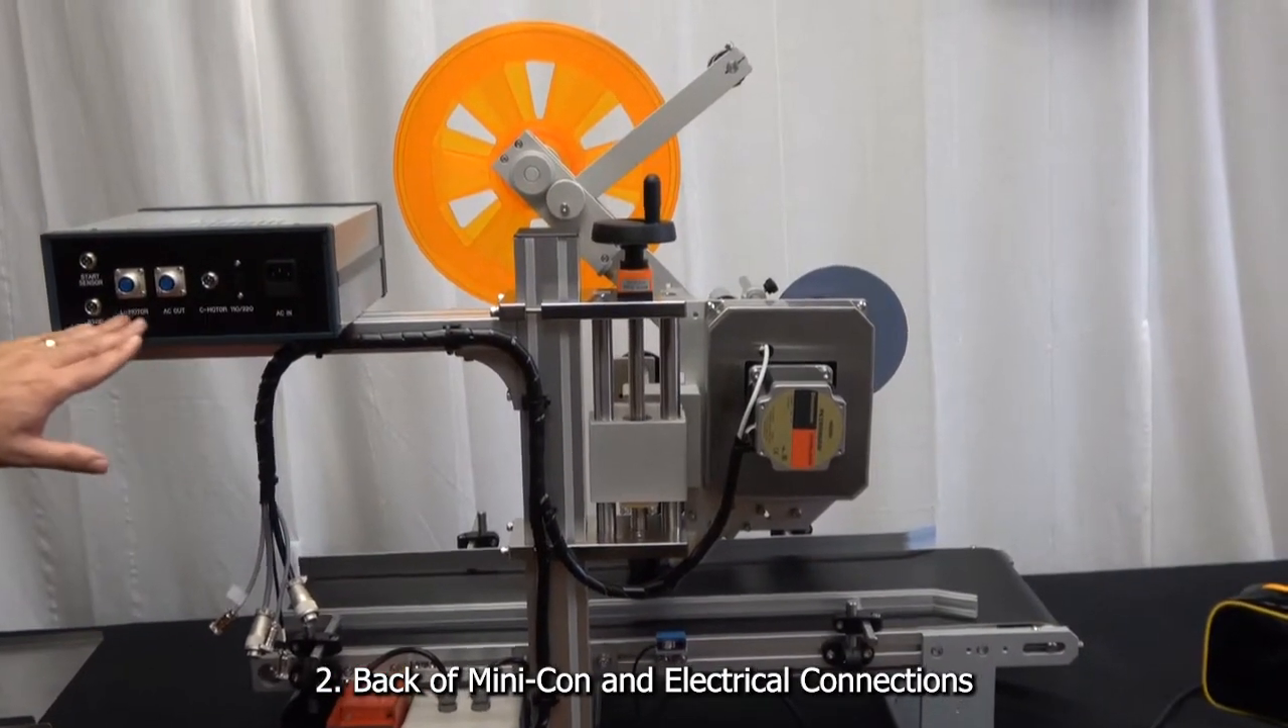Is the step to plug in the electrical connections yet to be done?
Yes.